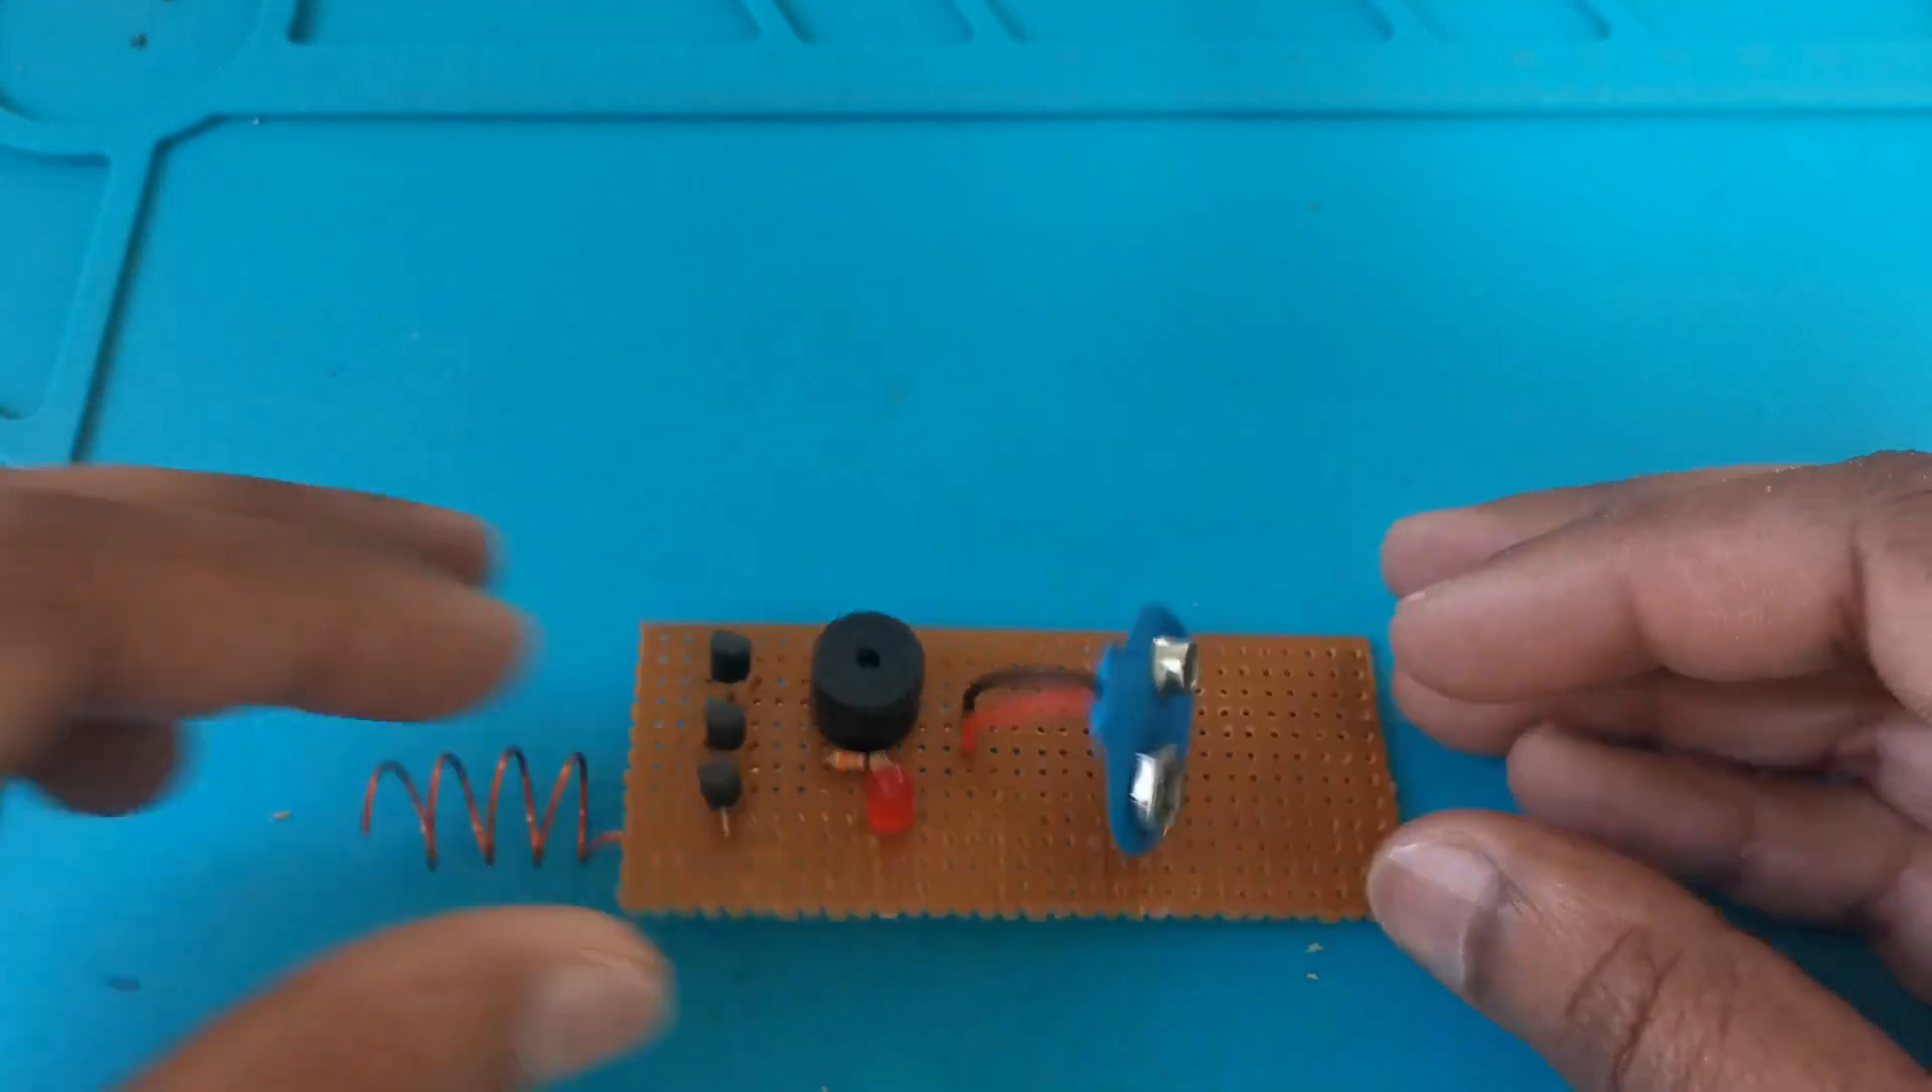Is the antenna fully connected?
Yes.